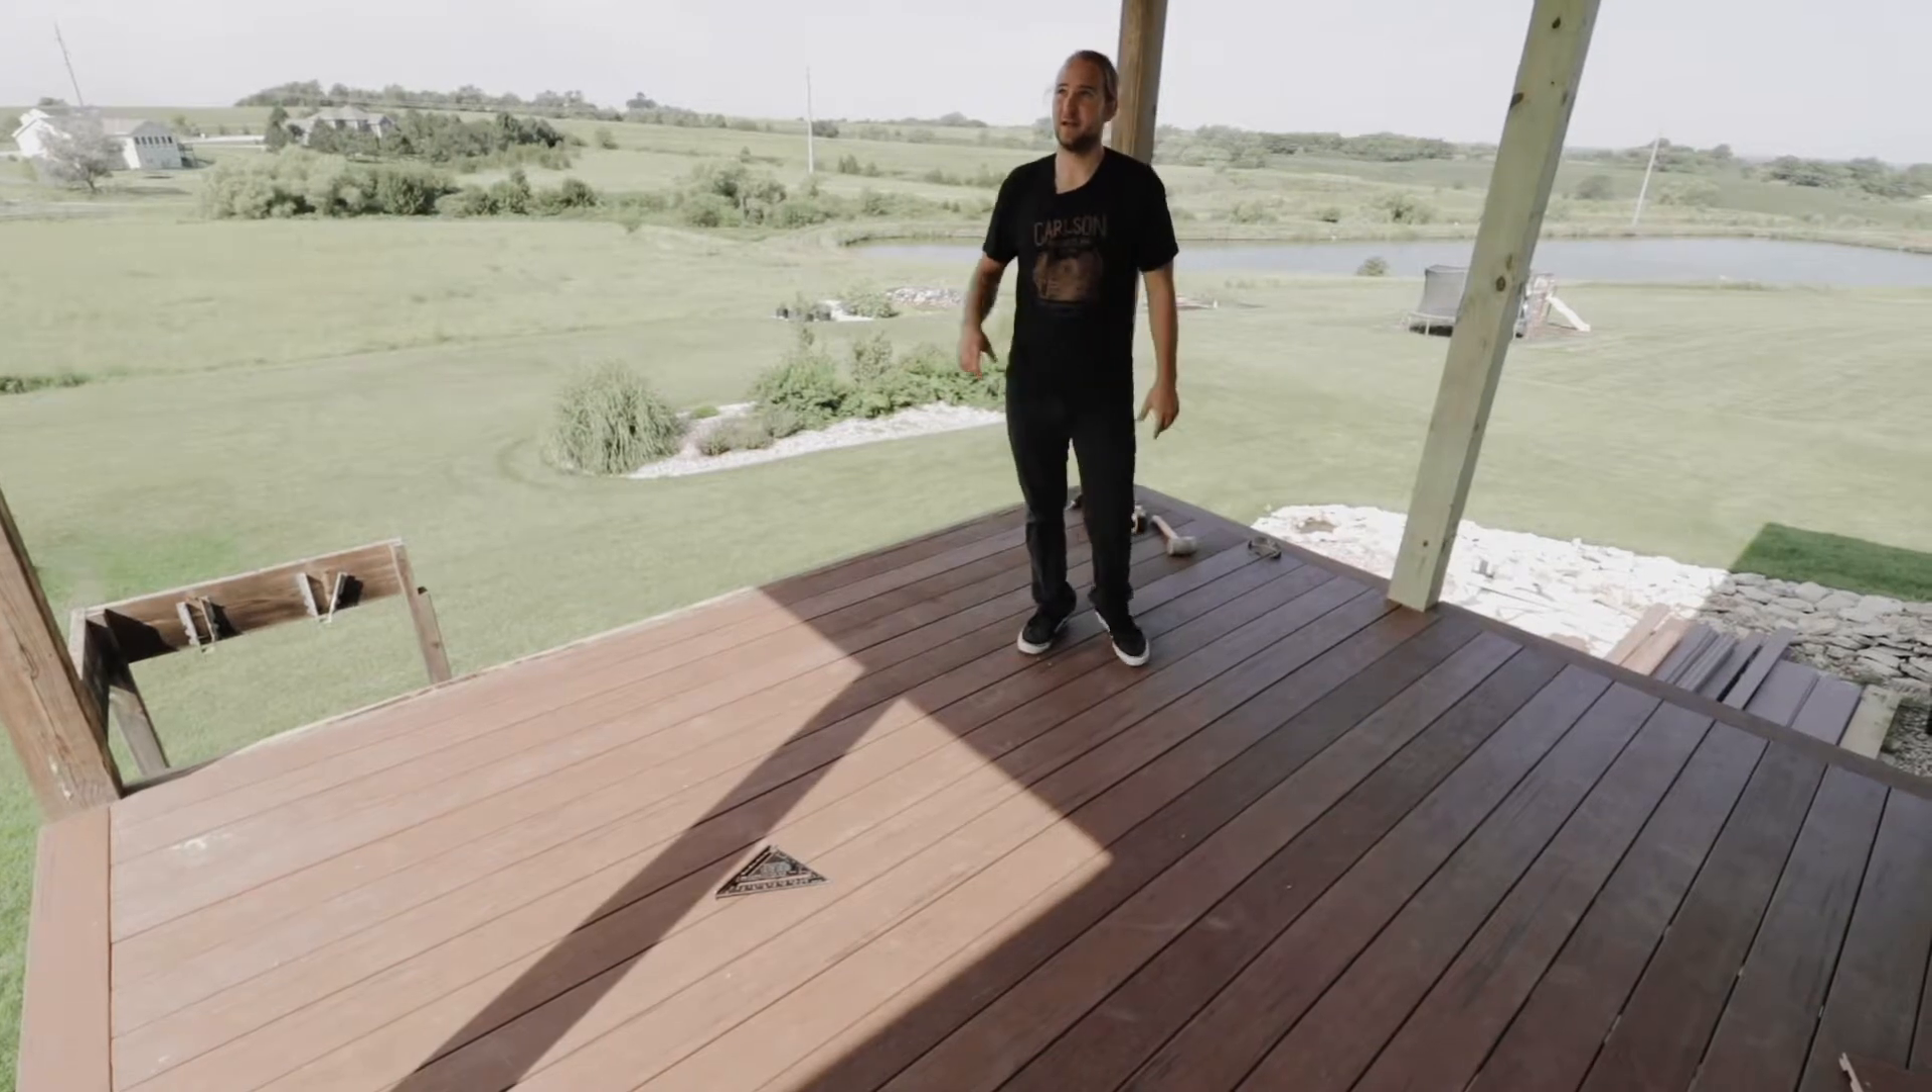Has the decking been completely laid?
Yes.